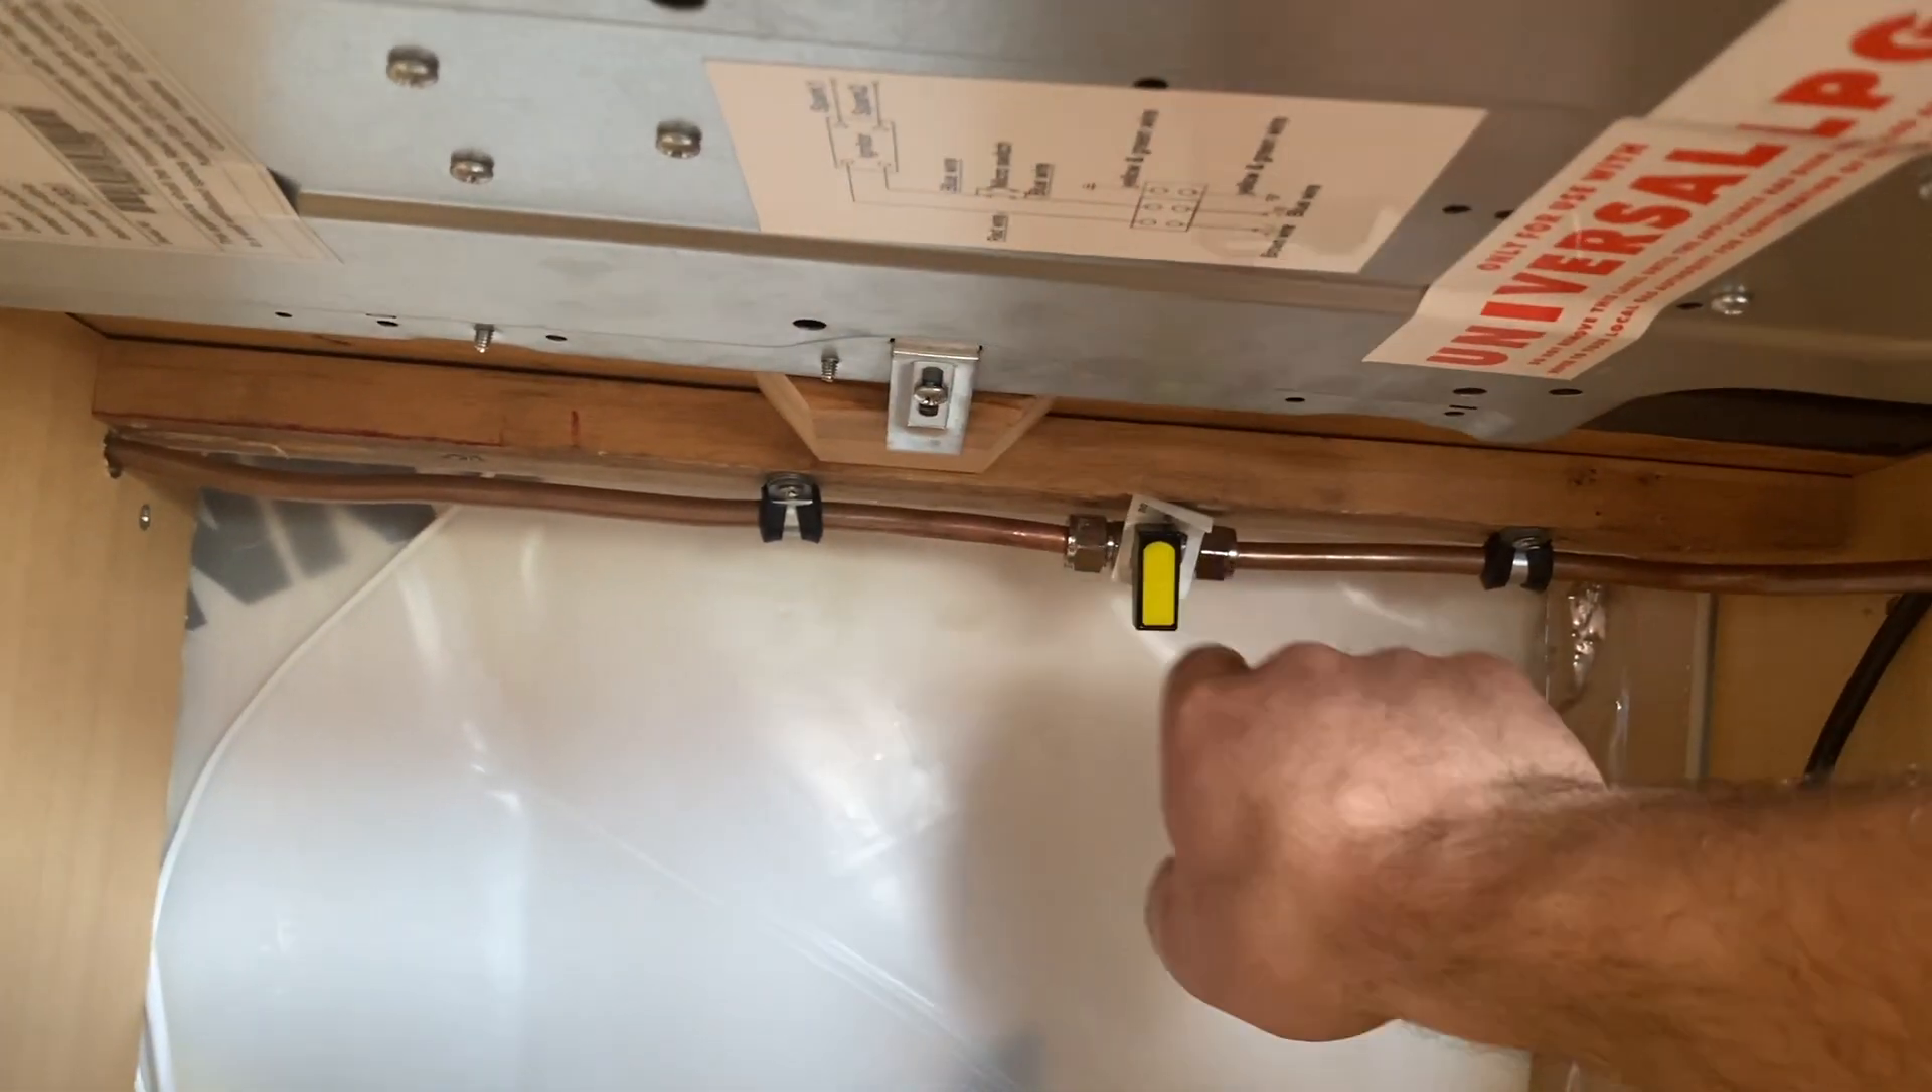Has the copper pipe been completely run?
Yes.